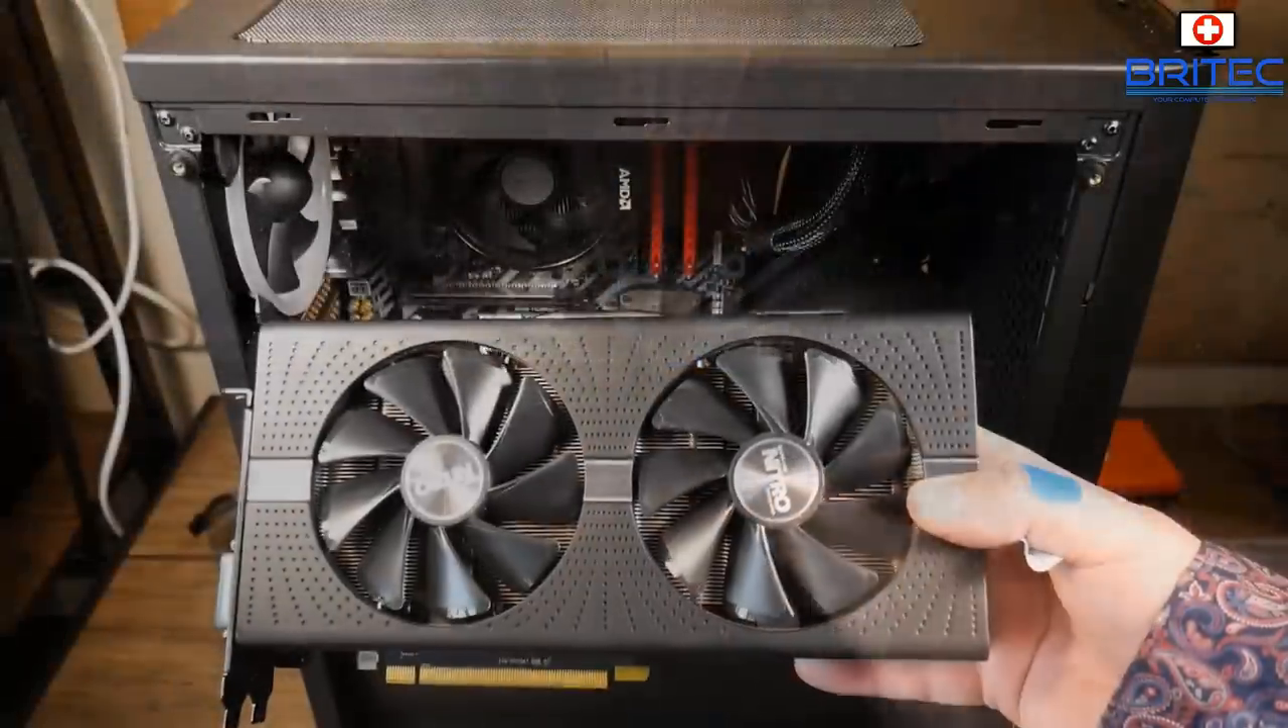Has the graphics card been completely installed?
No.